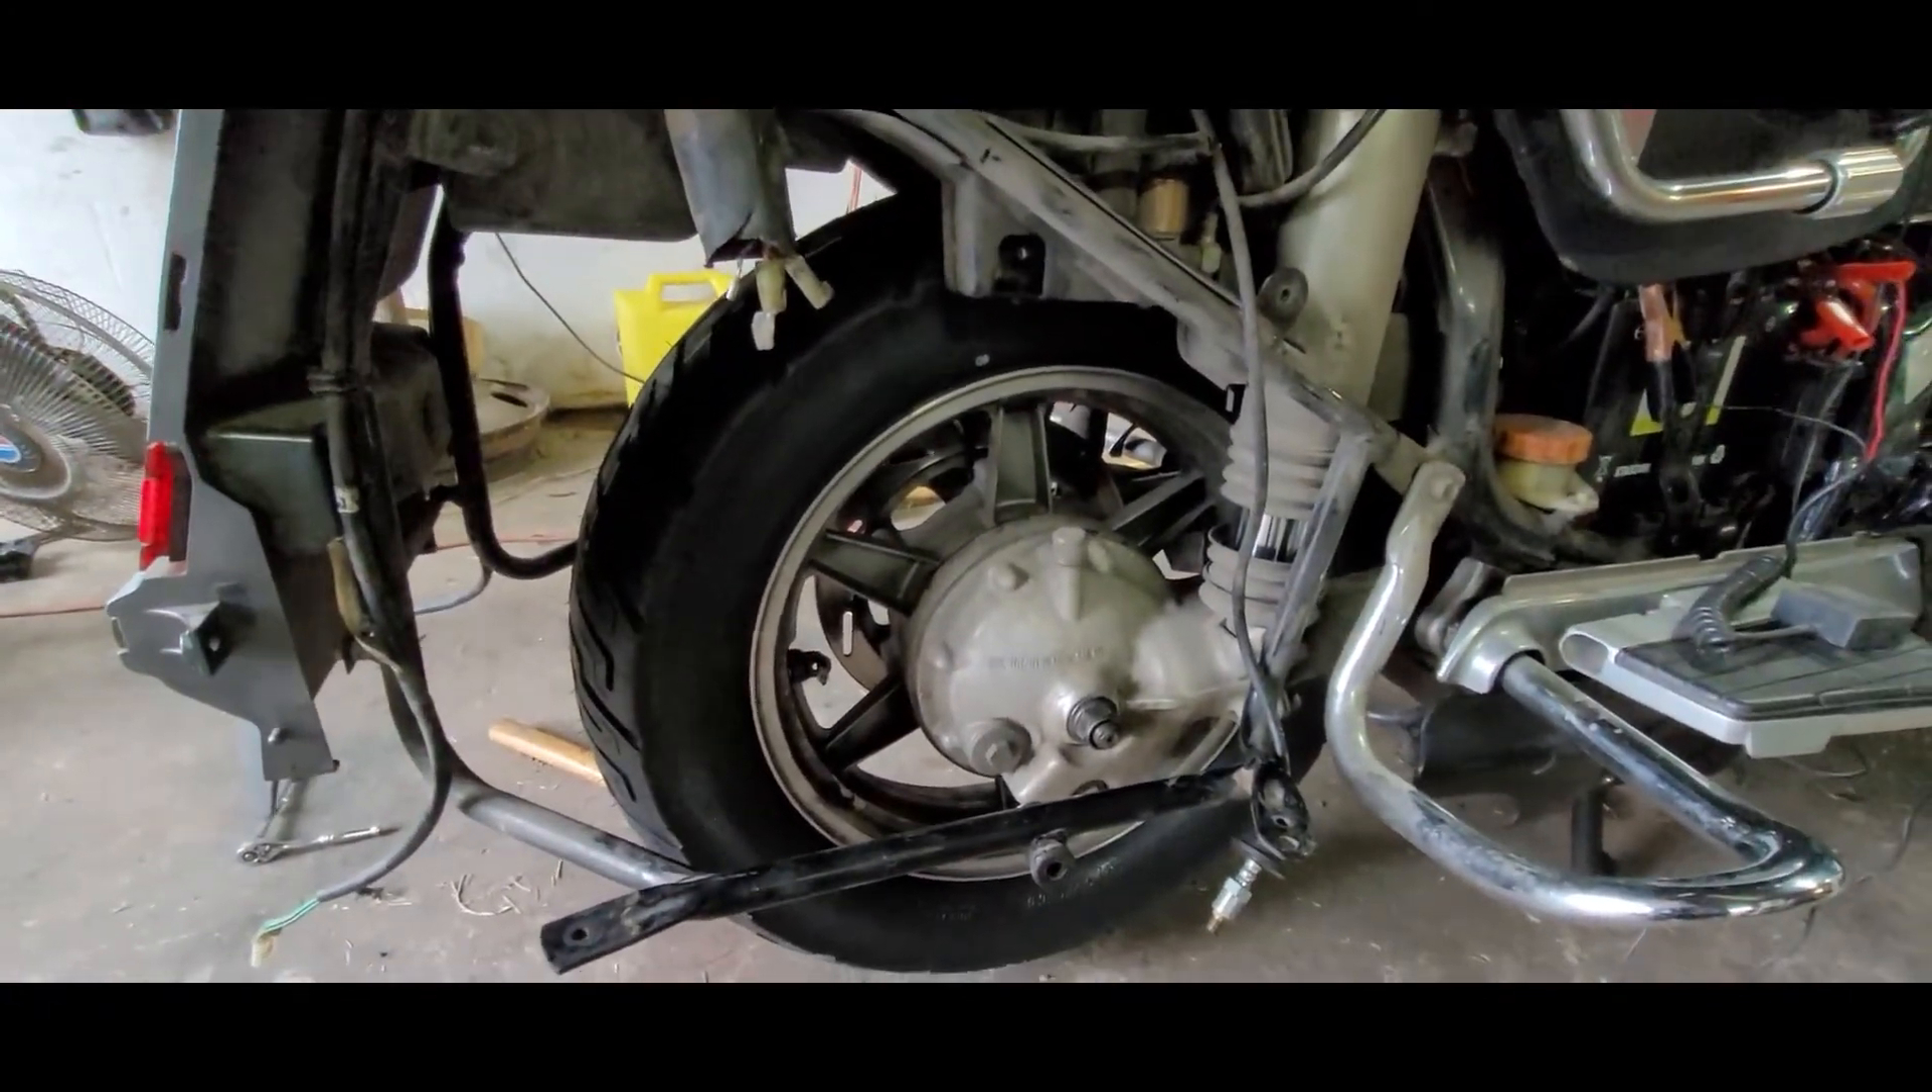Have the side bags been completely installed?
No.